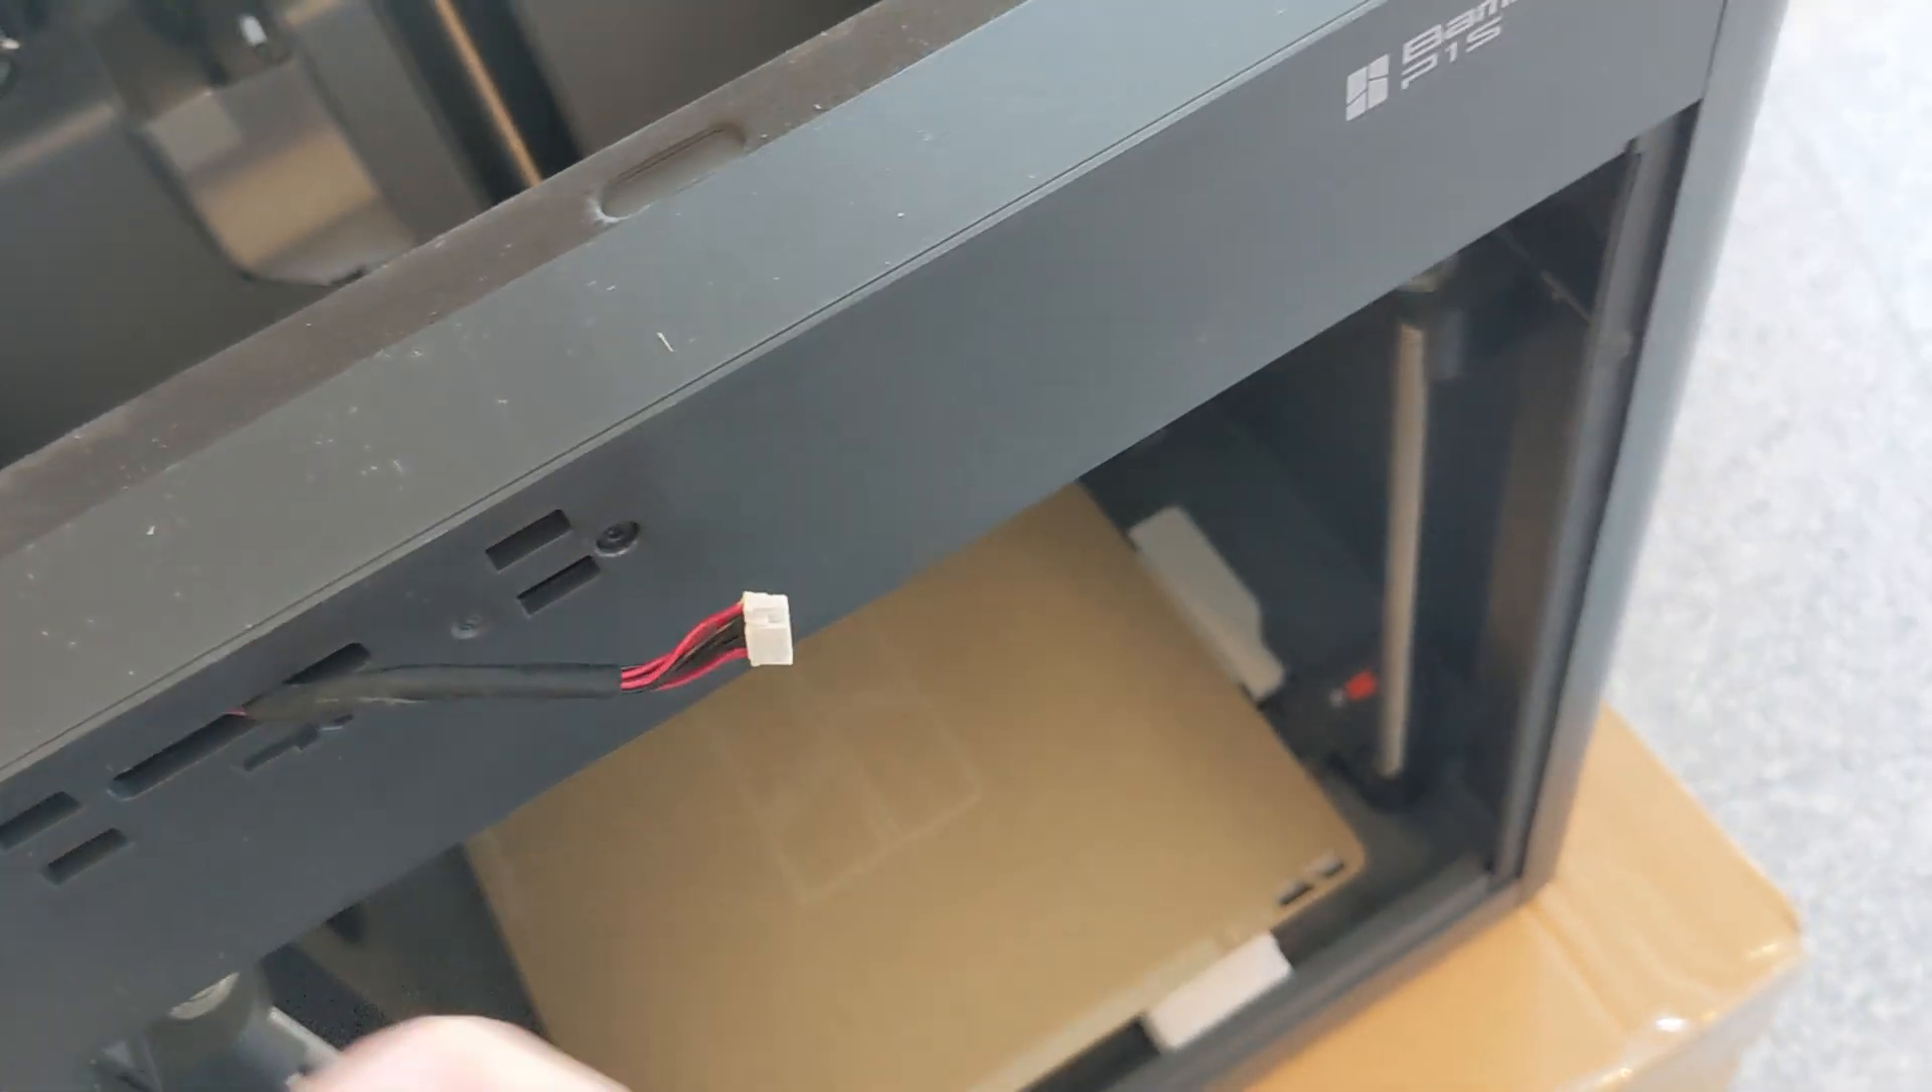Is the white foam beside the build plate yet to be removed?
Yes.